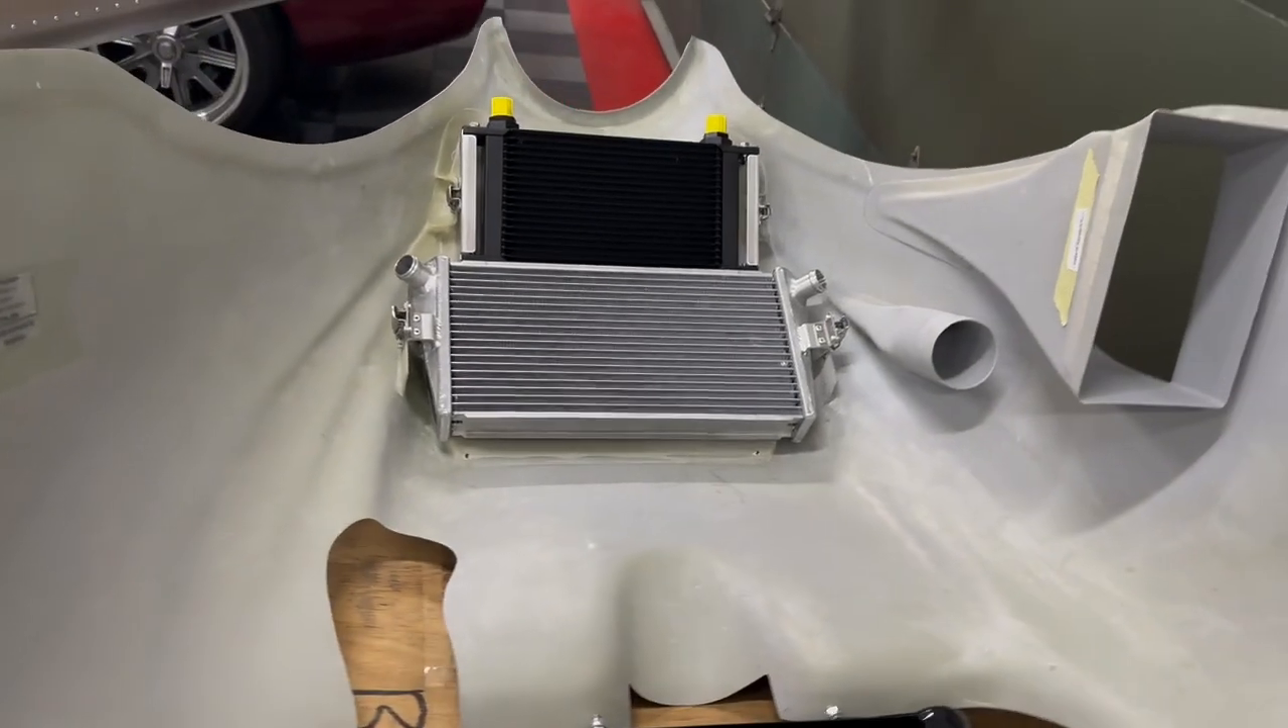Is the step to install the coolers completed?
Yes.